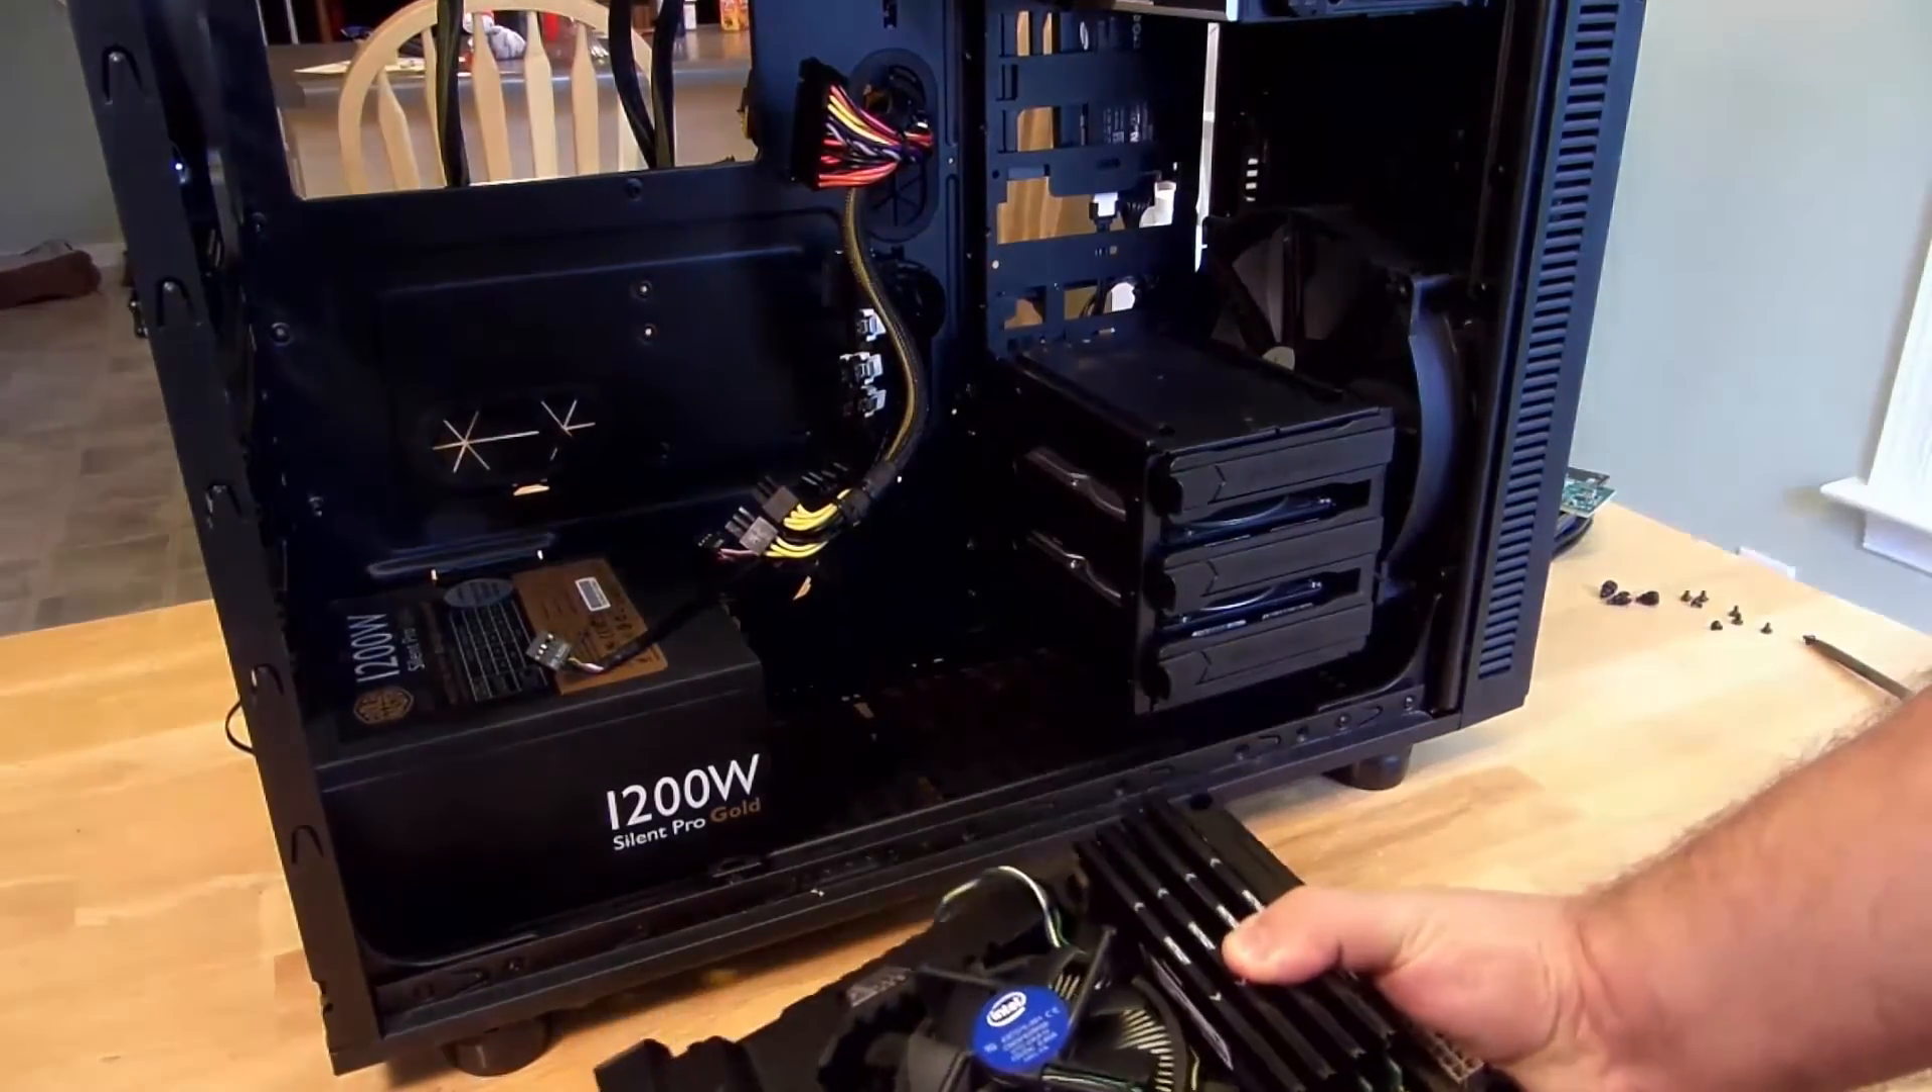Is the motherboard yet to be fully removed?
No.